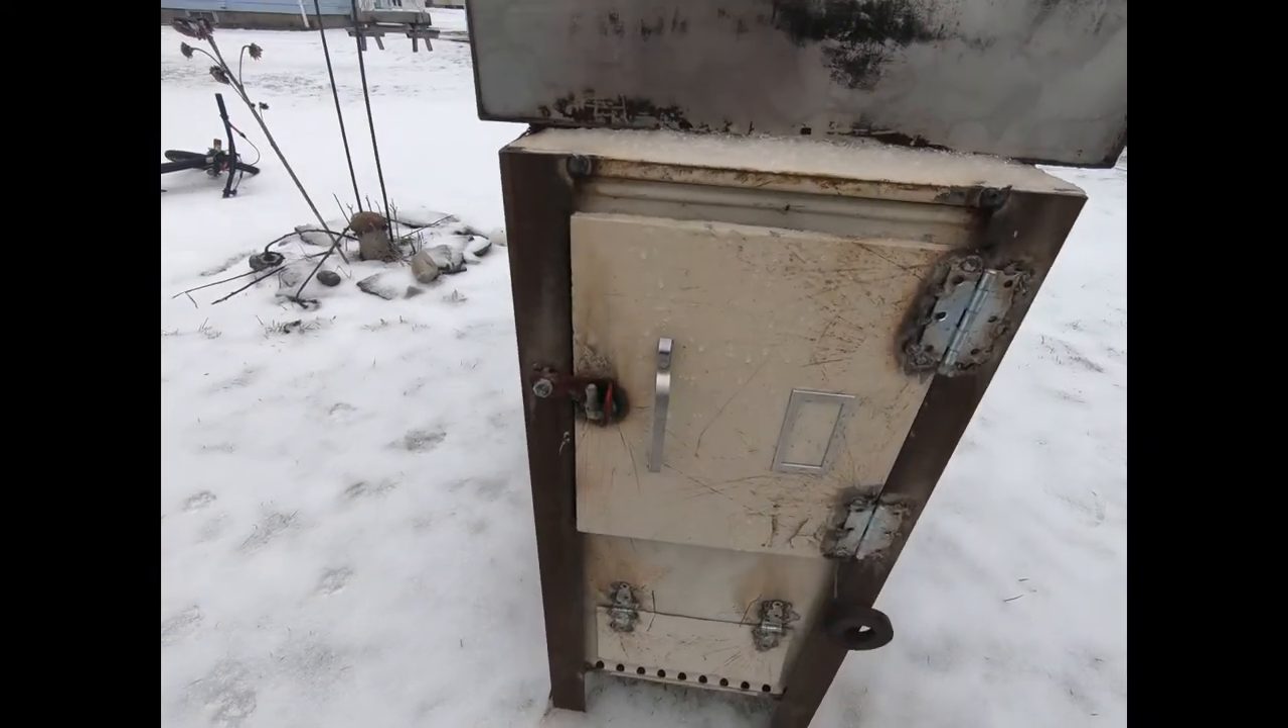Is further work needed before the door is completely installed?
No.